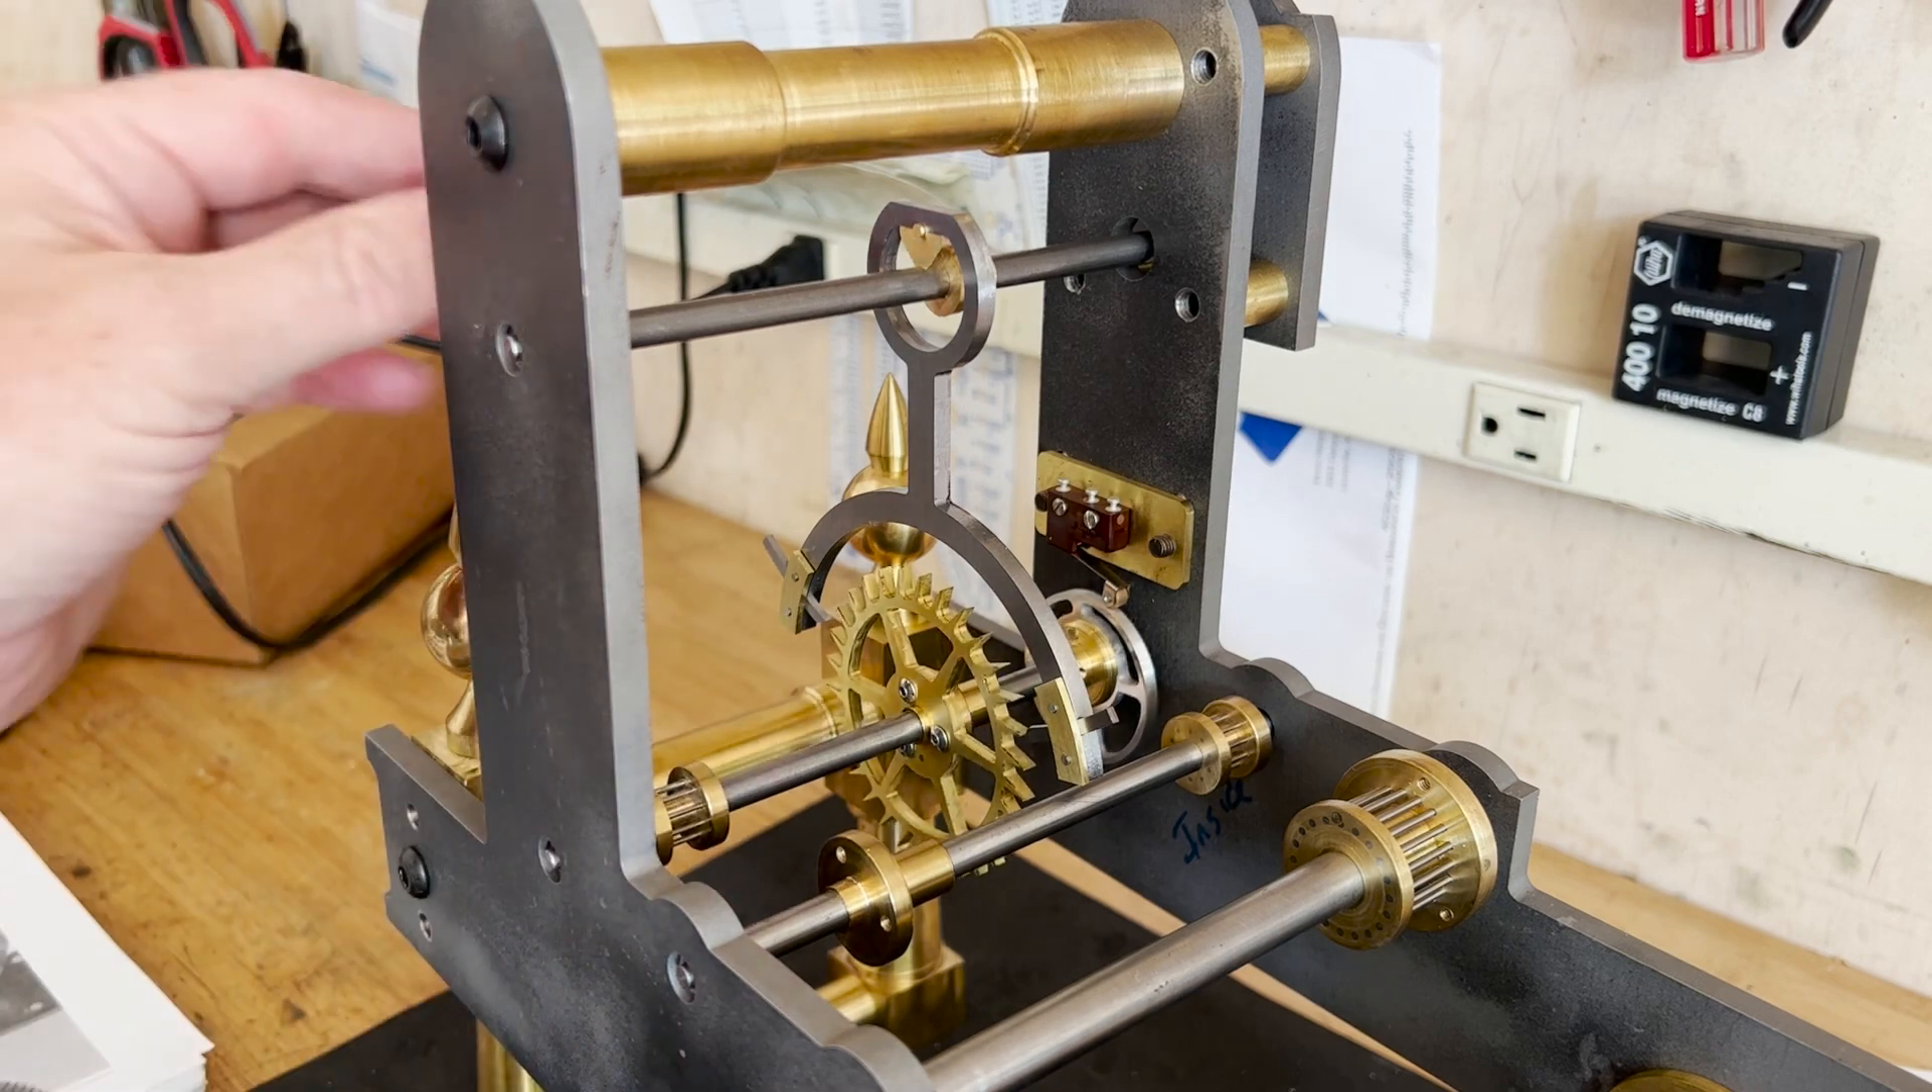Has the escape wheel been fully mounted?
Yes.